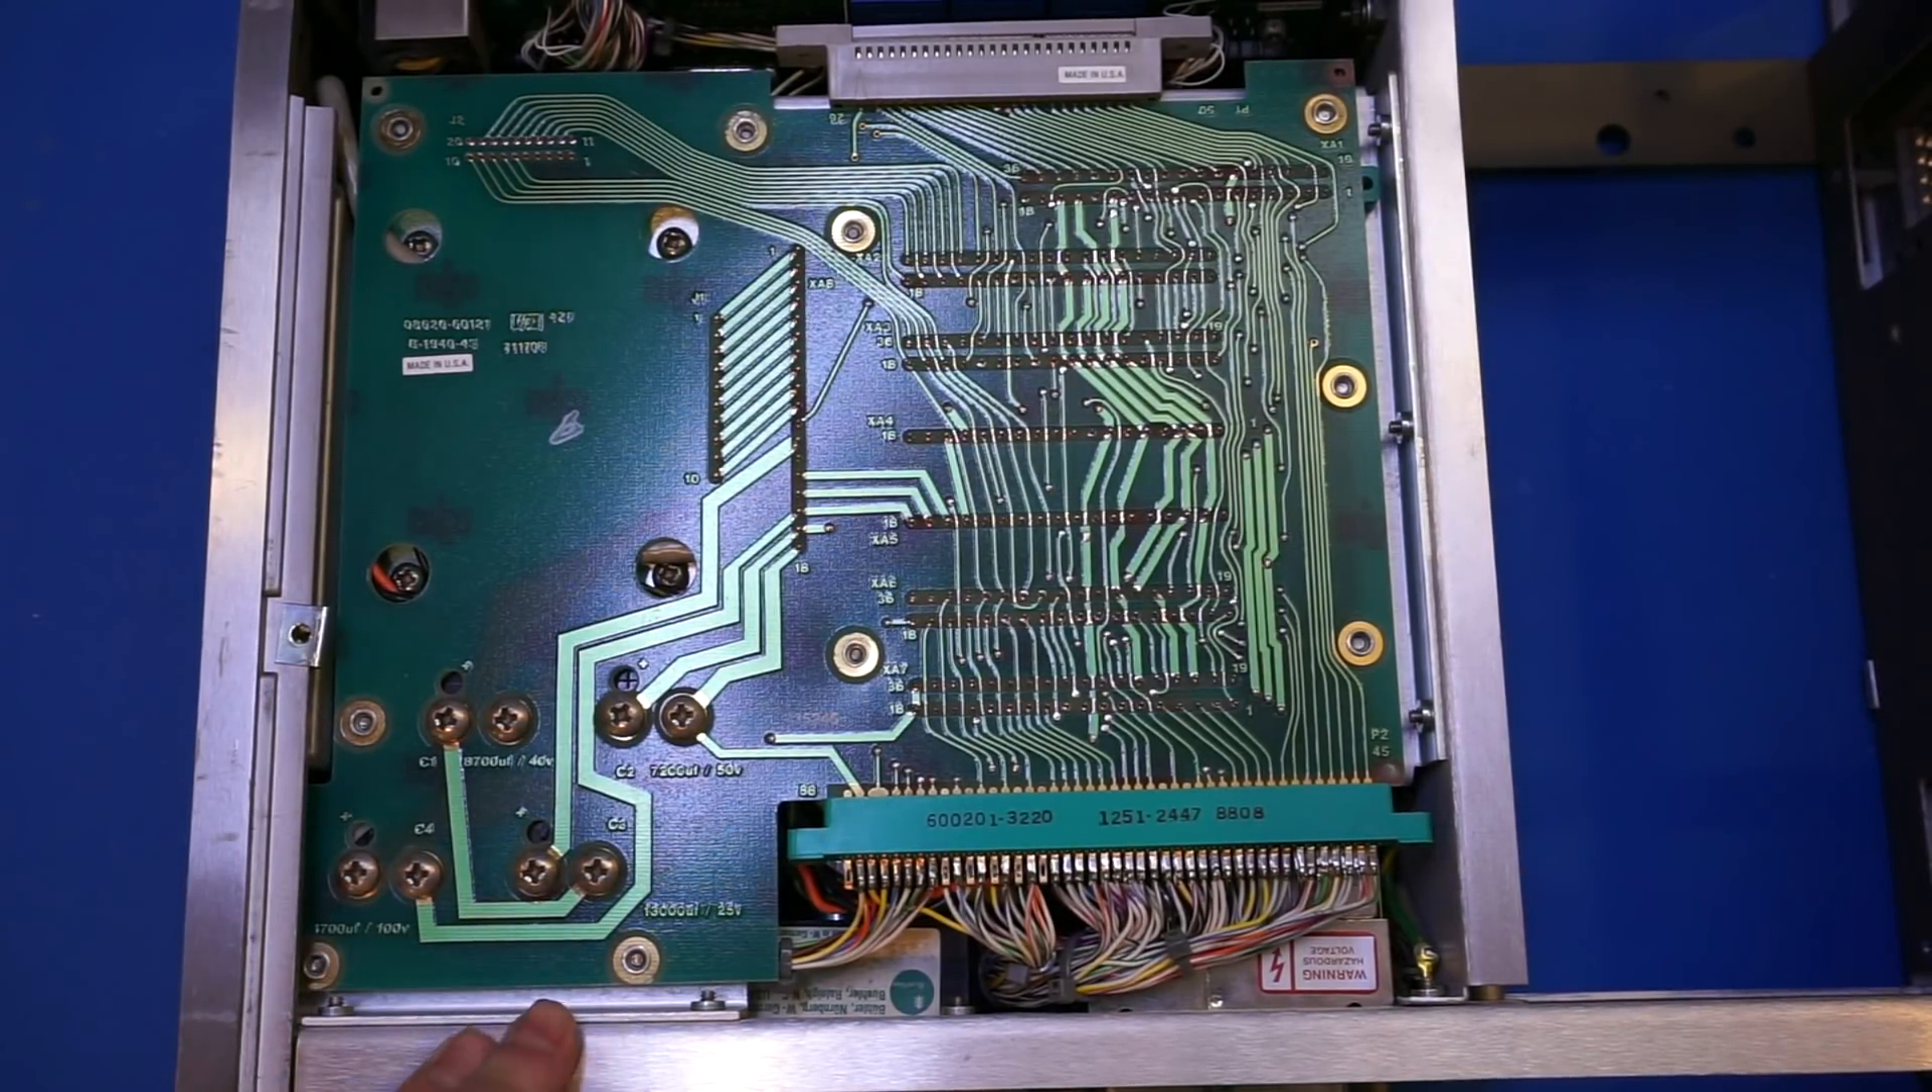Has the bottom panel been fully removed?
Yes.